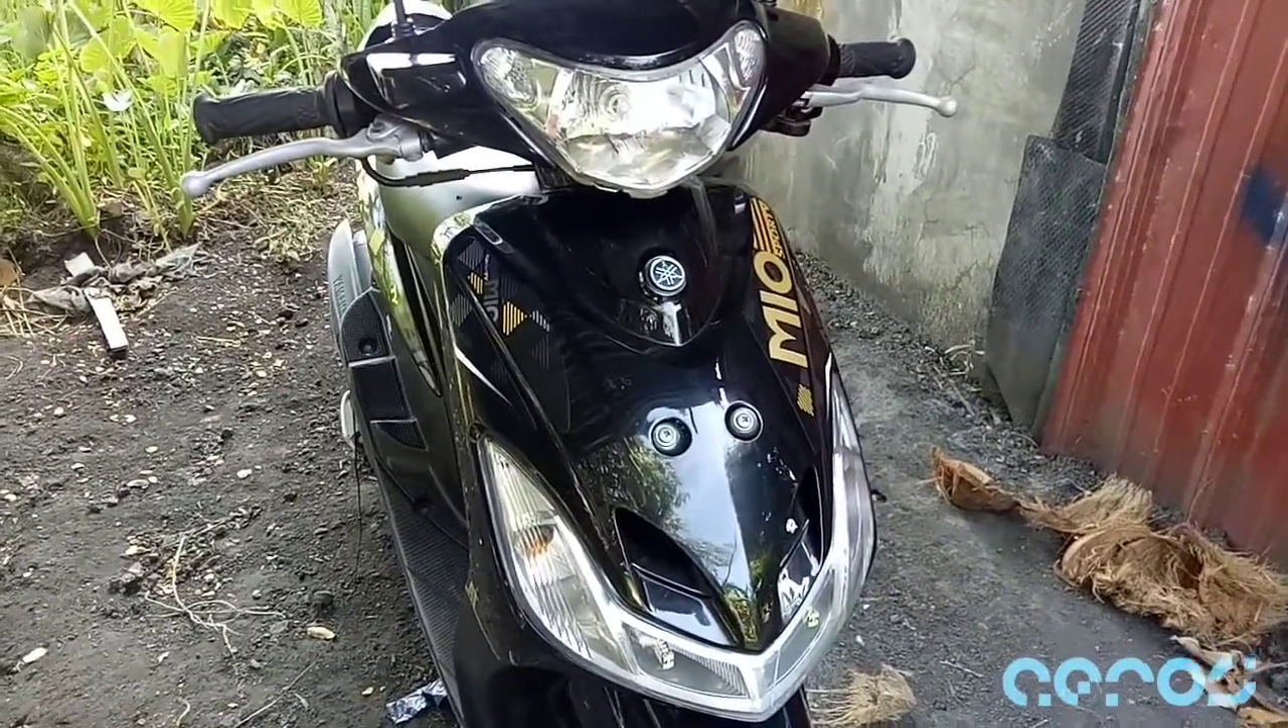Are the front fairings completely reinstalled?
Yes.